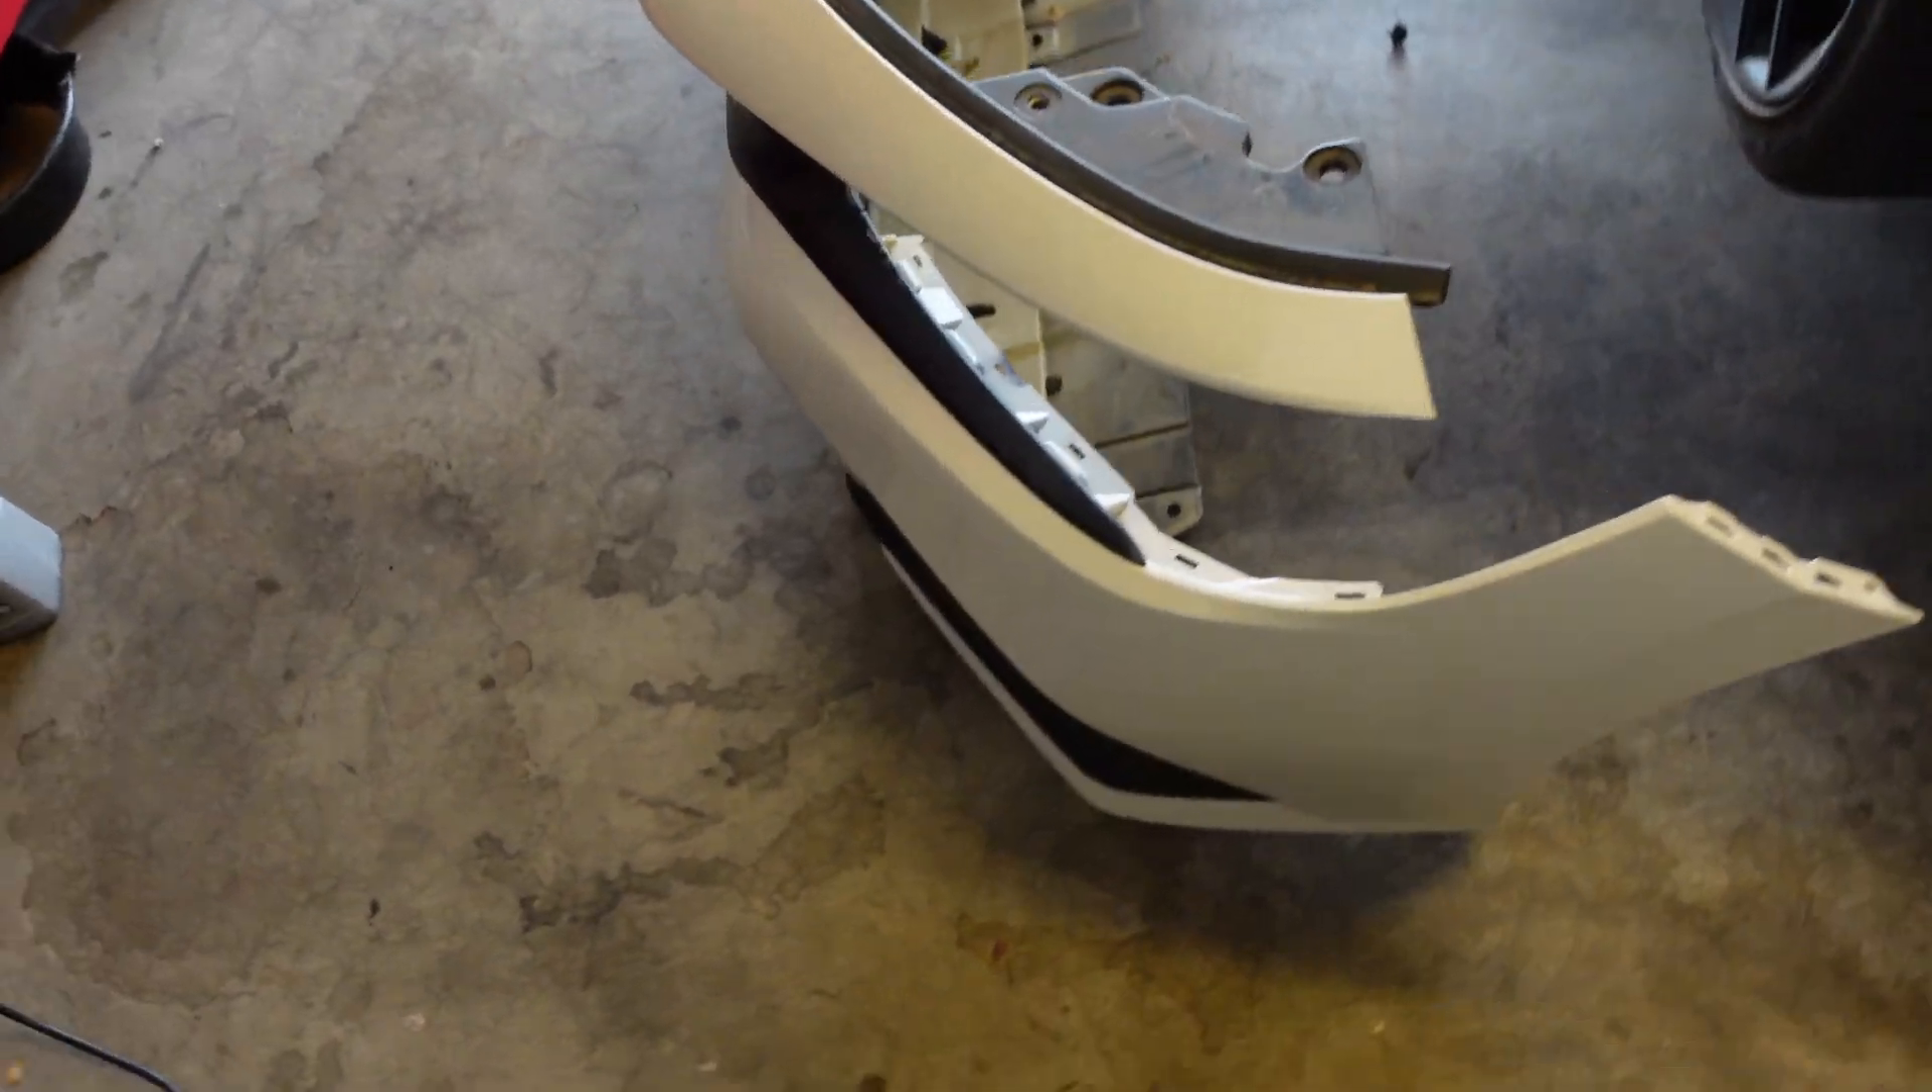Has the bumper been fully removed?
Yes.